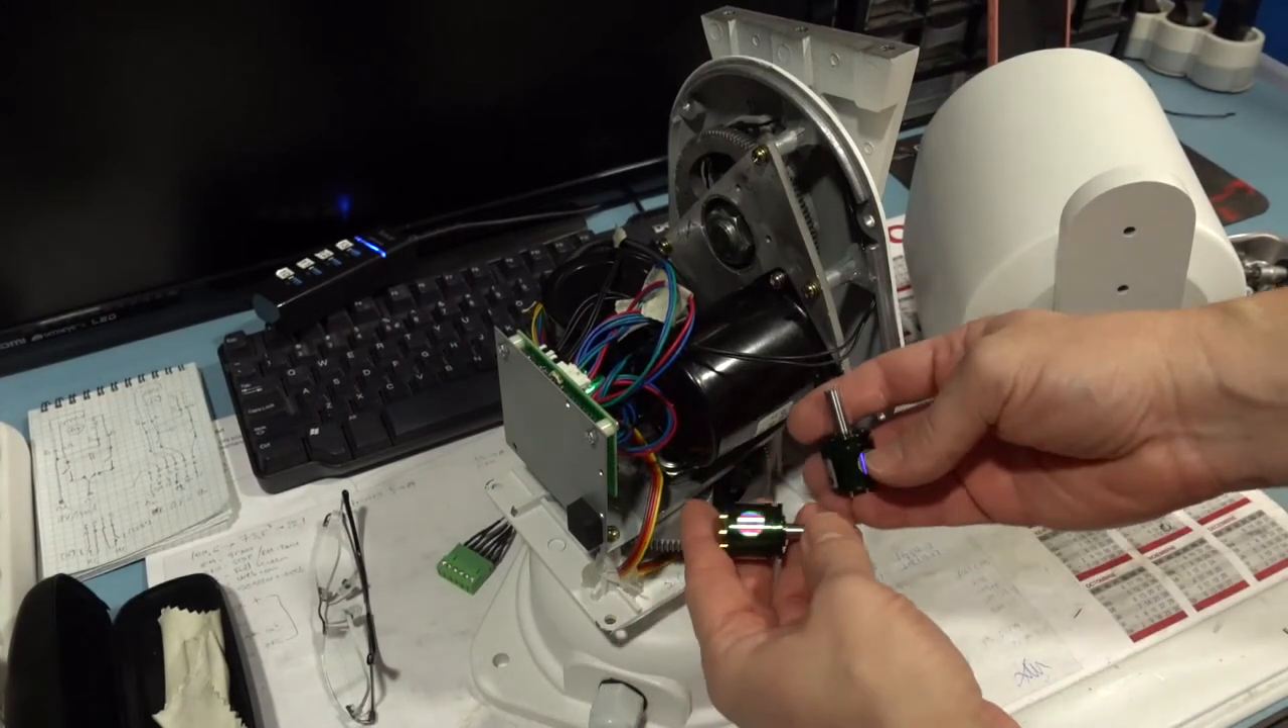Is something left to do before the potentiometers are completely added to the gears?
Yes.